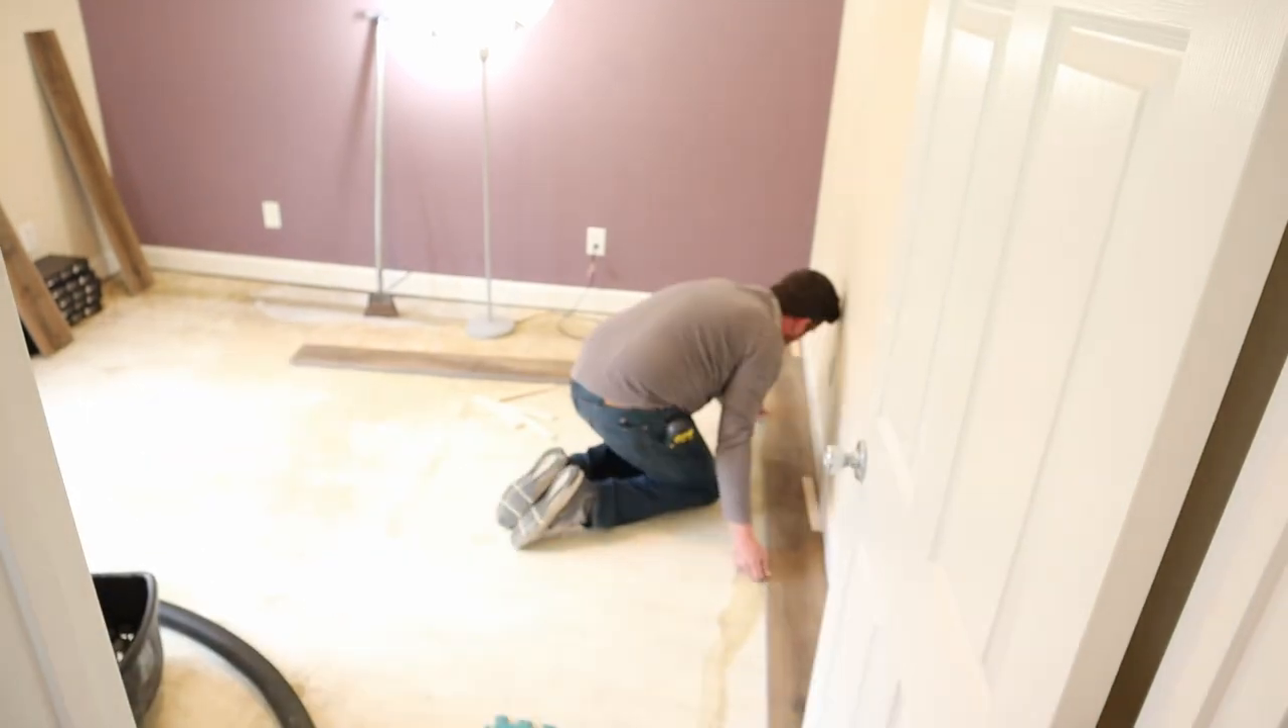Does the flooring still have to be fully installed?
Yes.